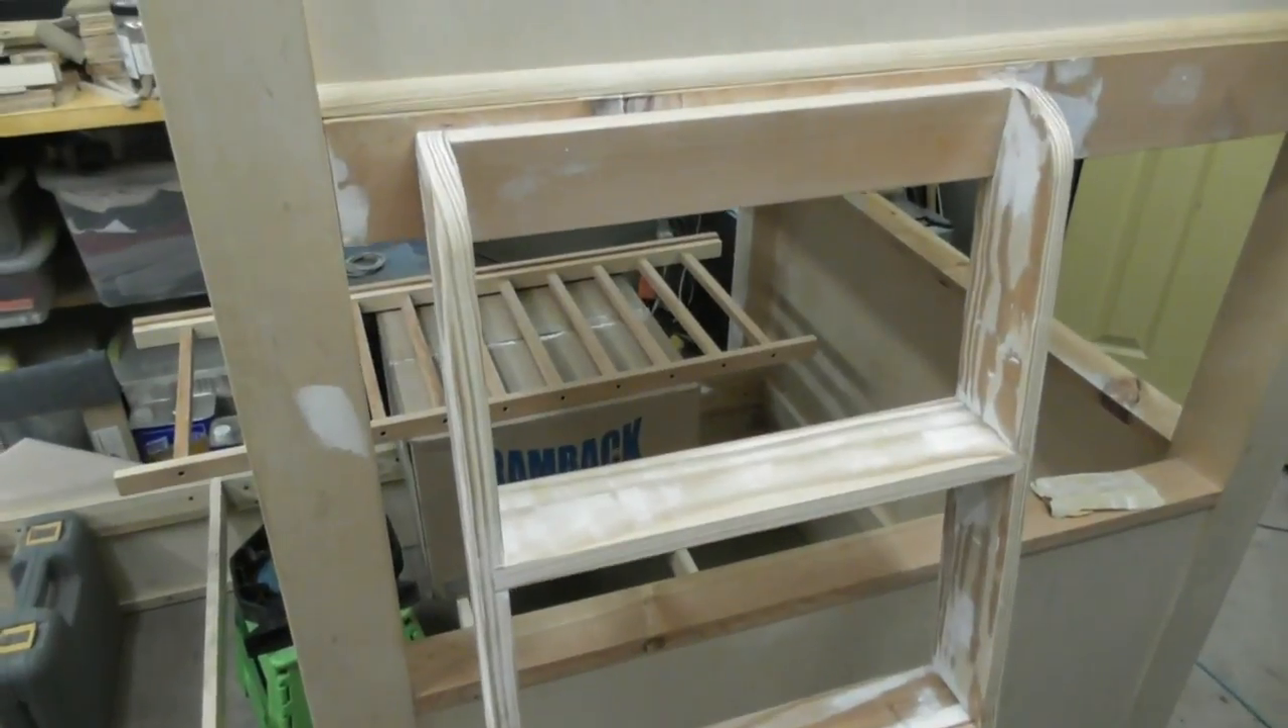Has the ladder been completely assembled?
Yes.